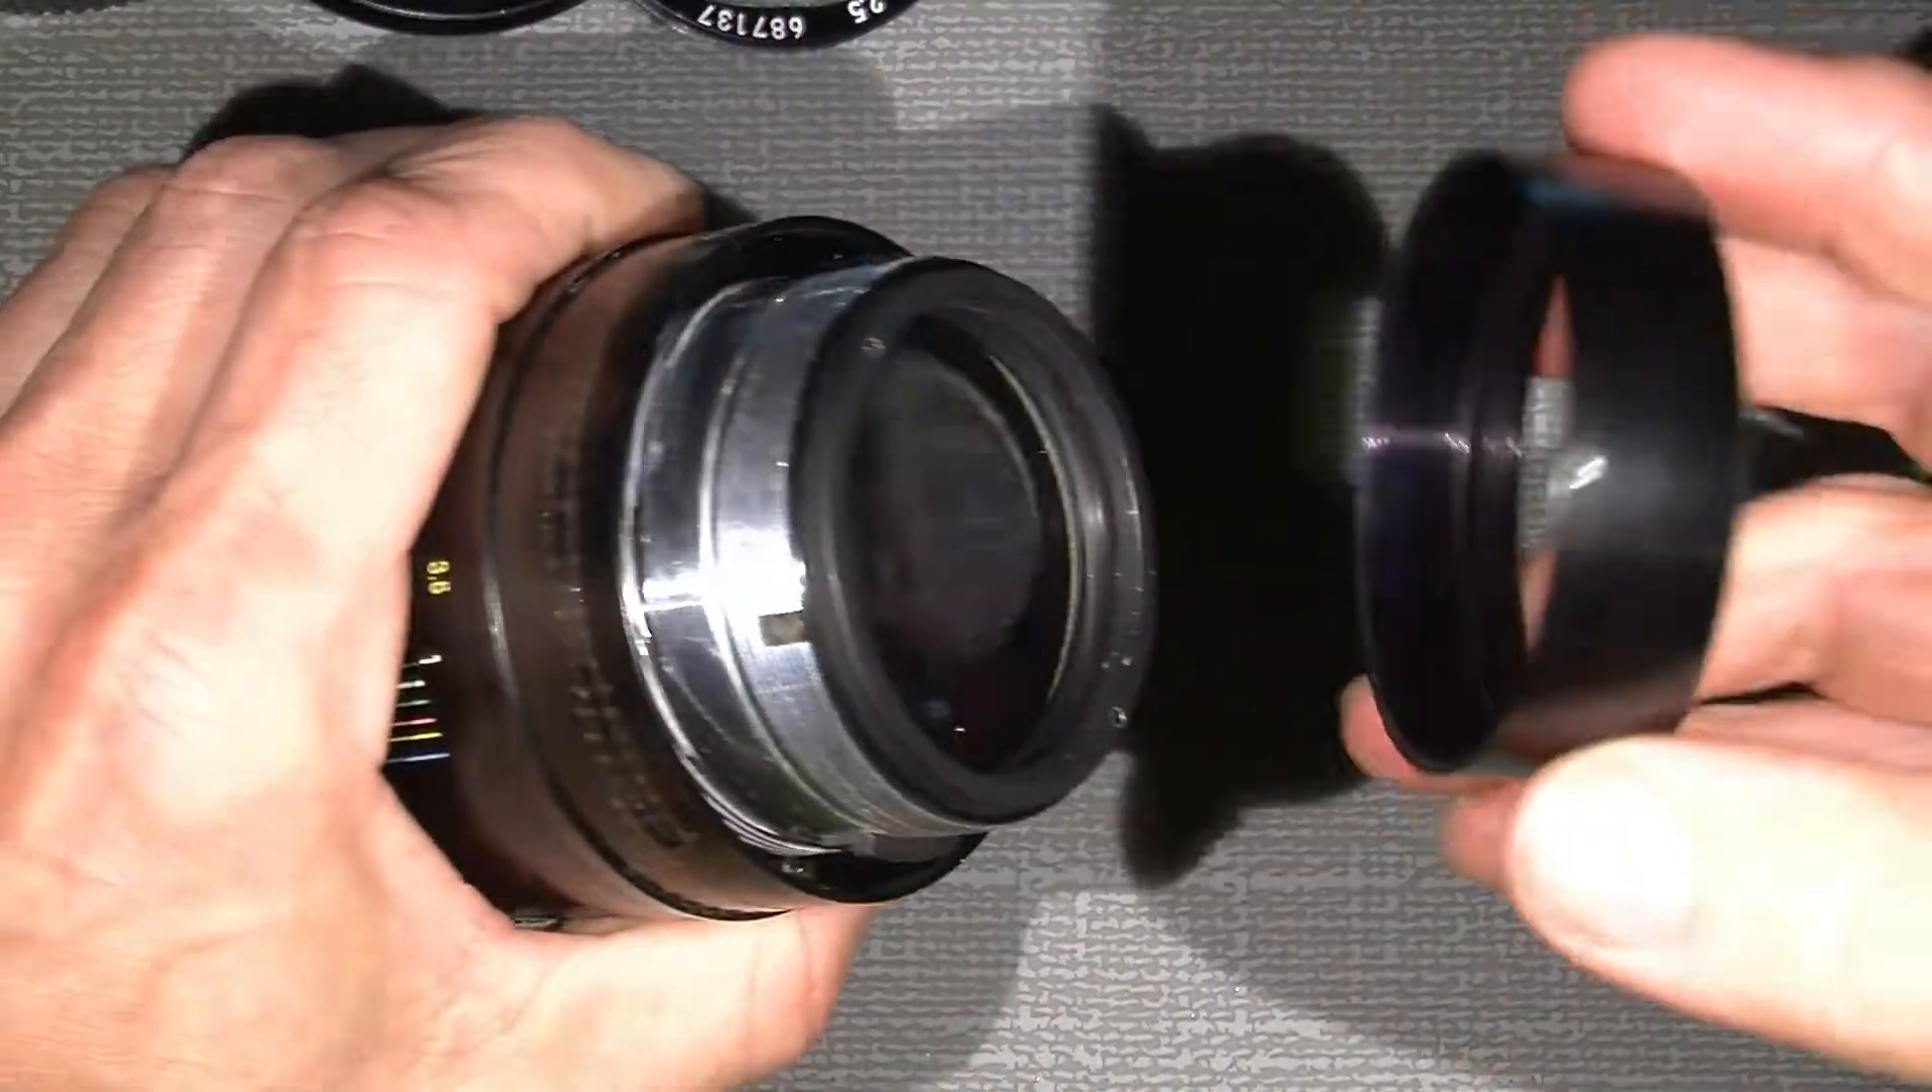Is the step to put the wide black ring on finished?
No.